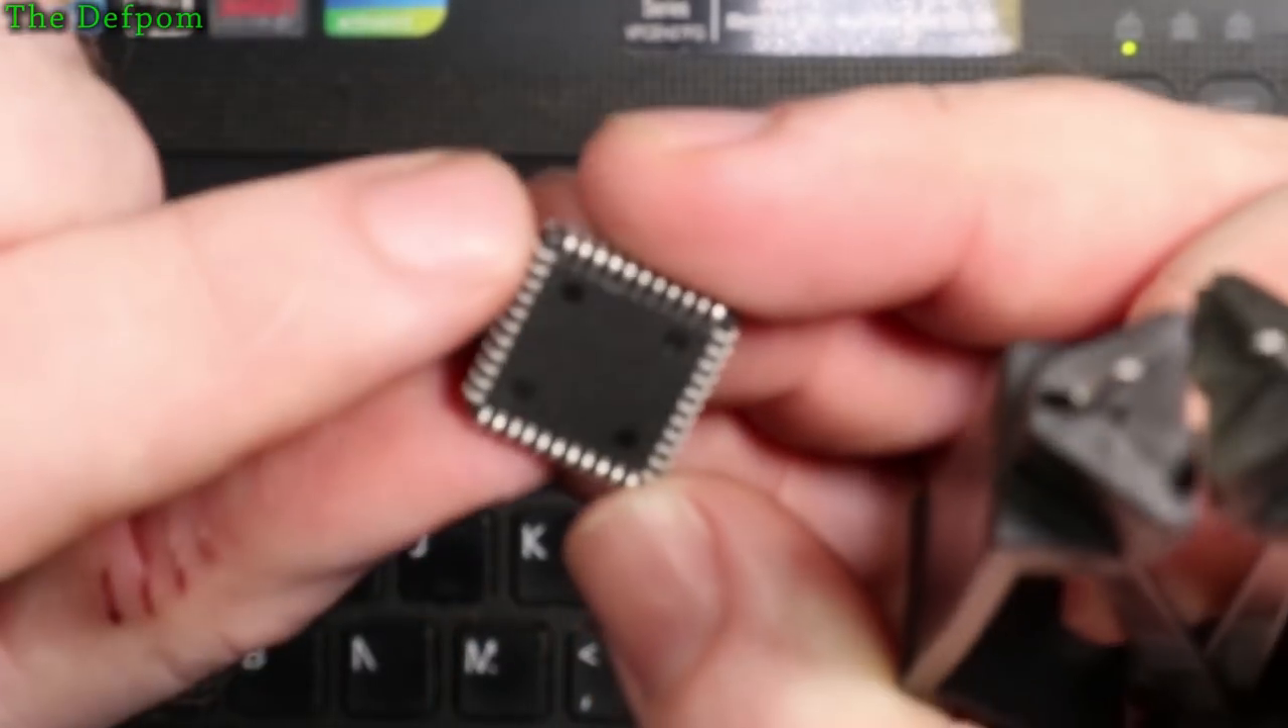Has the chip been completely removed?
Yes.